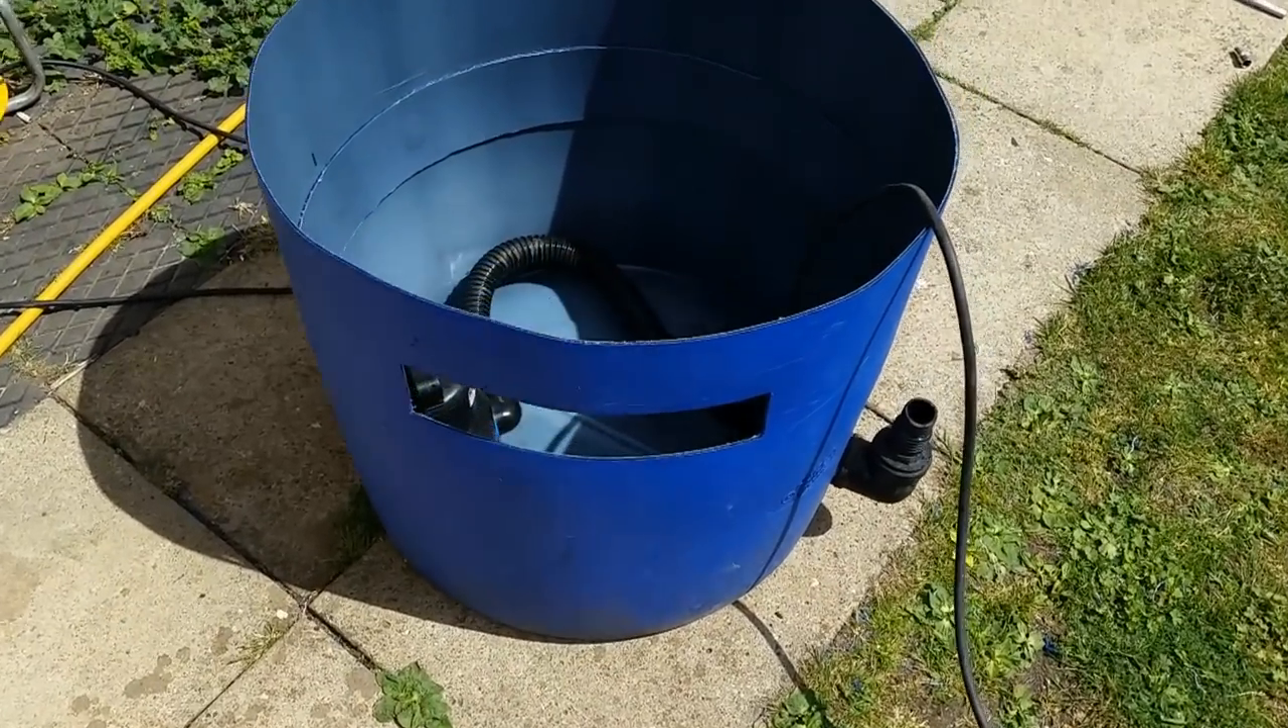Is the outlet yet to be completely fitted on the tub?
No.